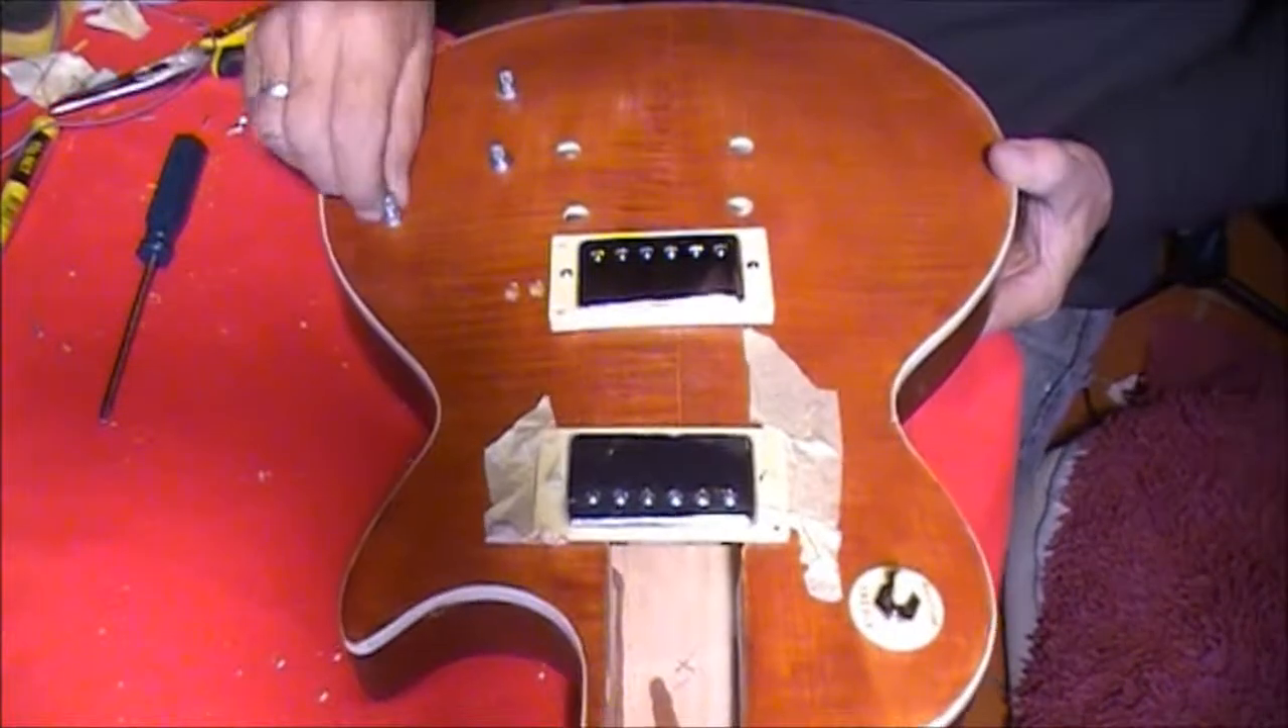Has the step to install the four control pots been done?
No.